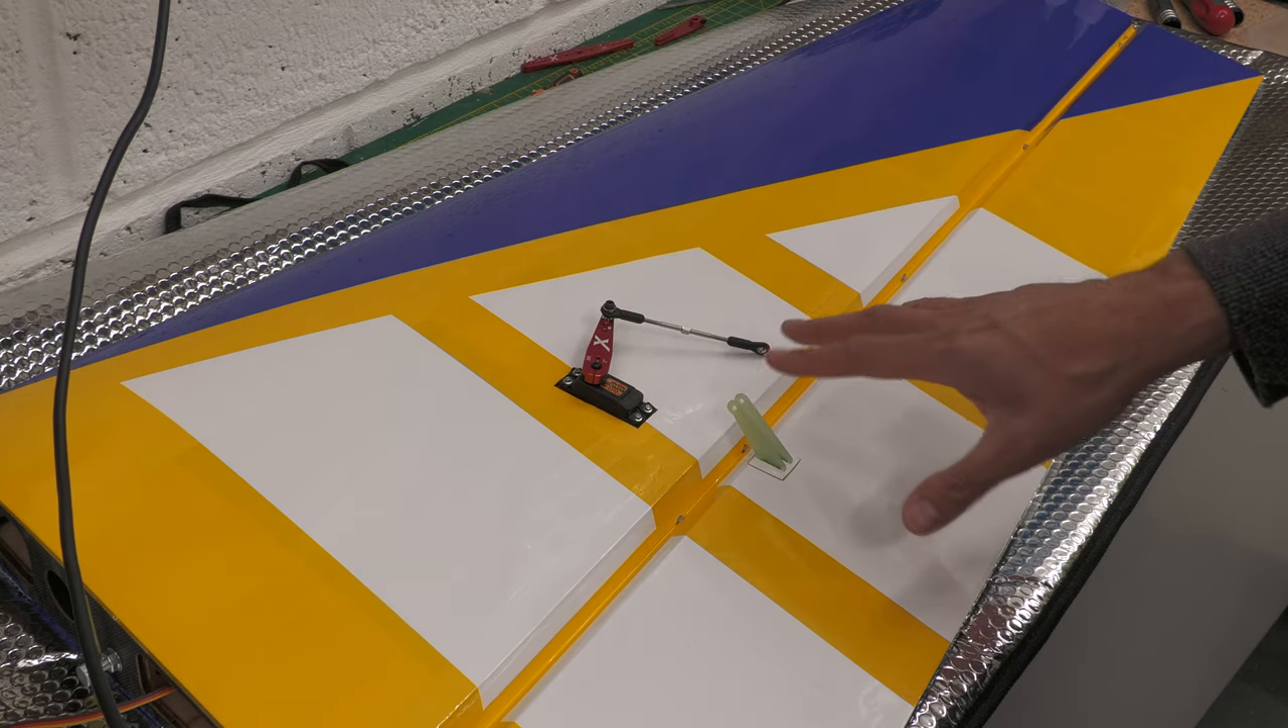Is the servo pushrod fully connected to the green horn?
No.